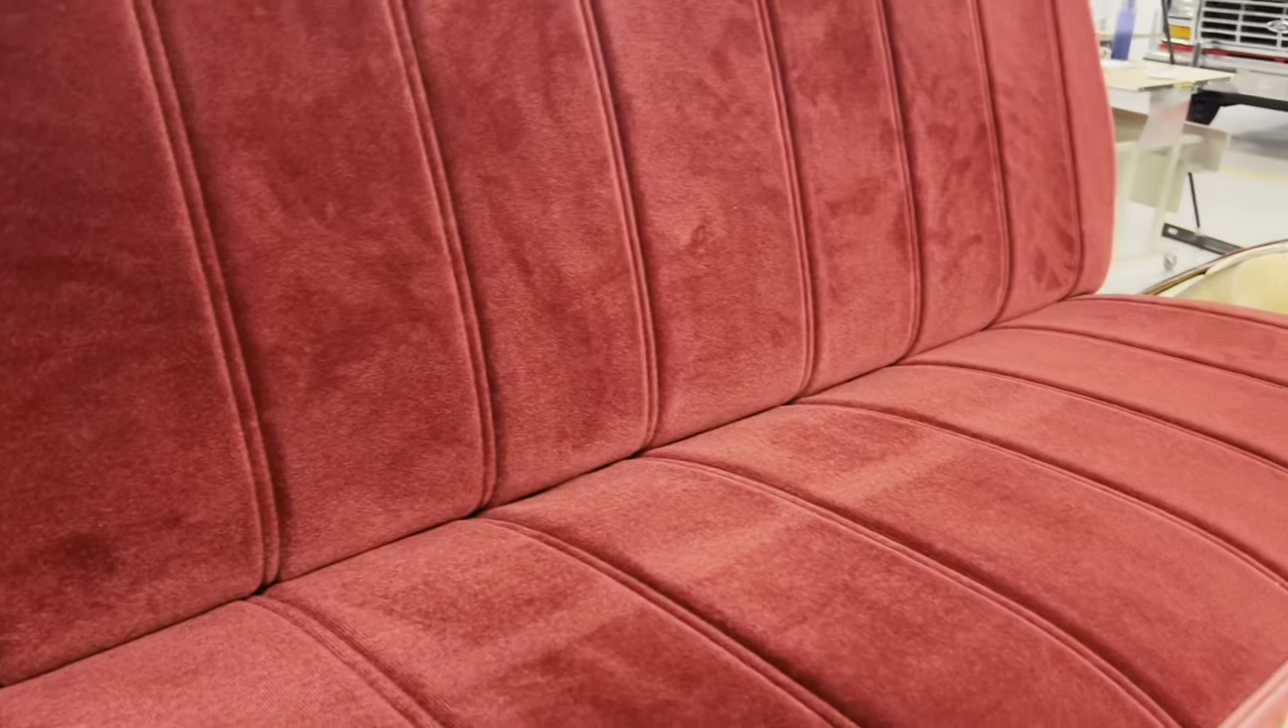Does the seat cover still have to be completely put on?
No.